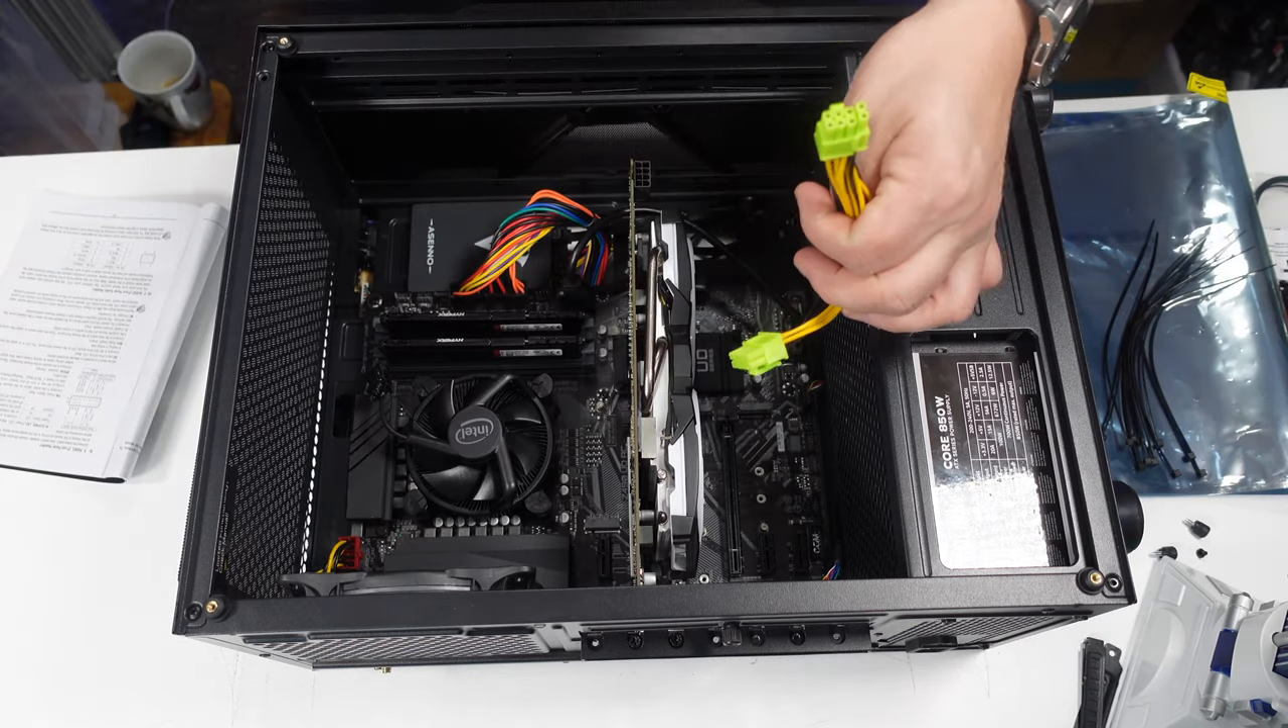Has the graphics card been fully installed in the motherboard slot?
Yes.